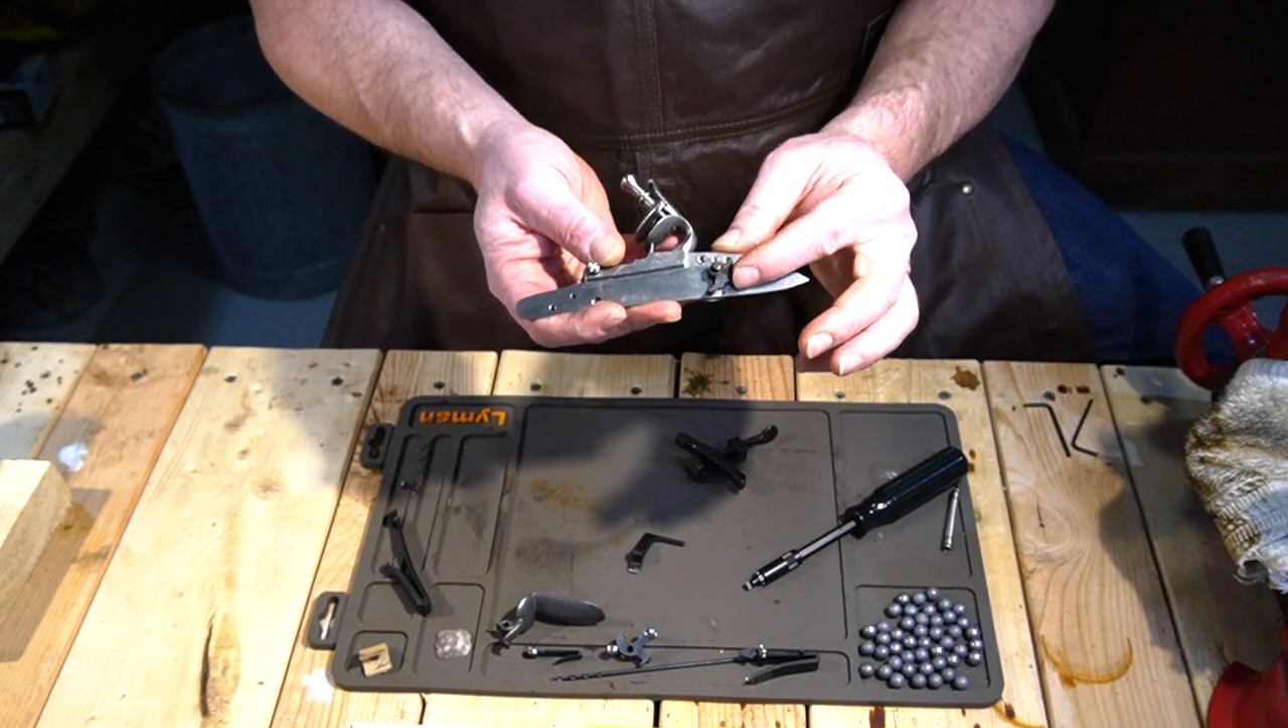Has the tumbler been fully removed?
No.